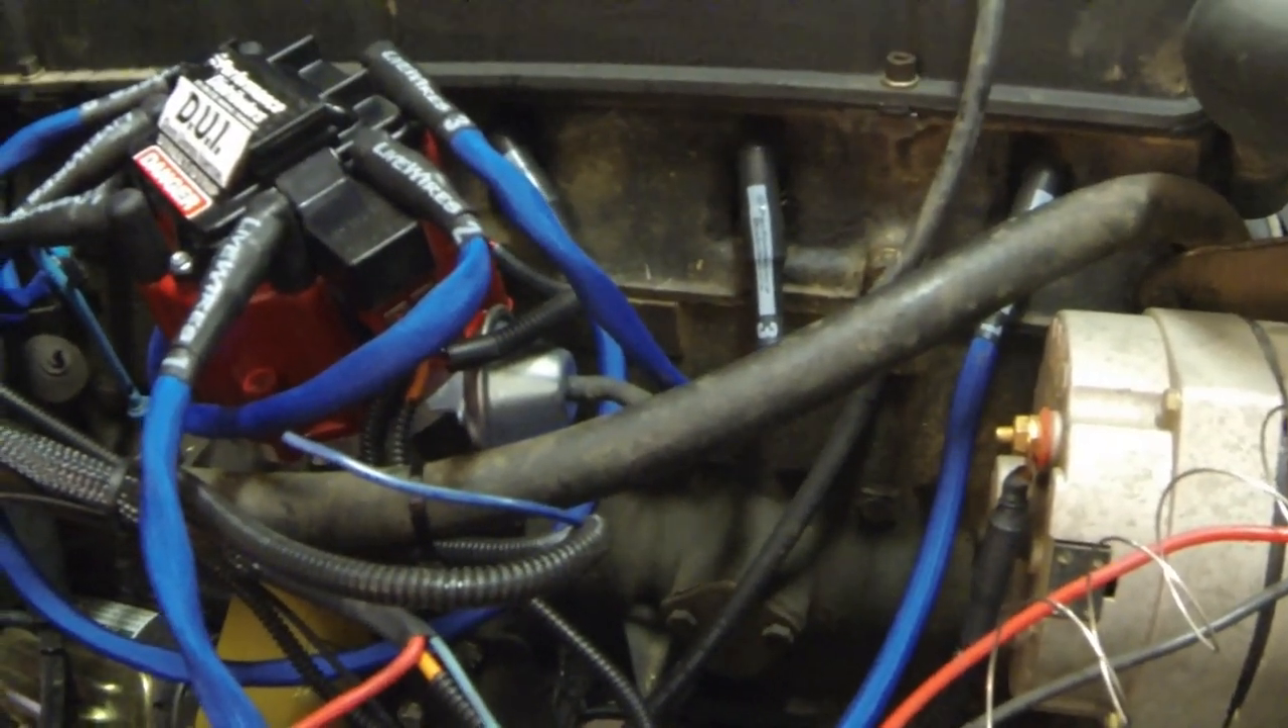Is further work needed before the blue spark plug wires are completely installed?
No.